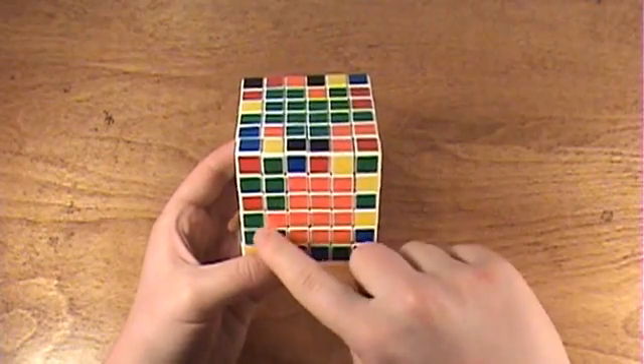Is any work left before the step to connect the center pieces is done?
Yes.